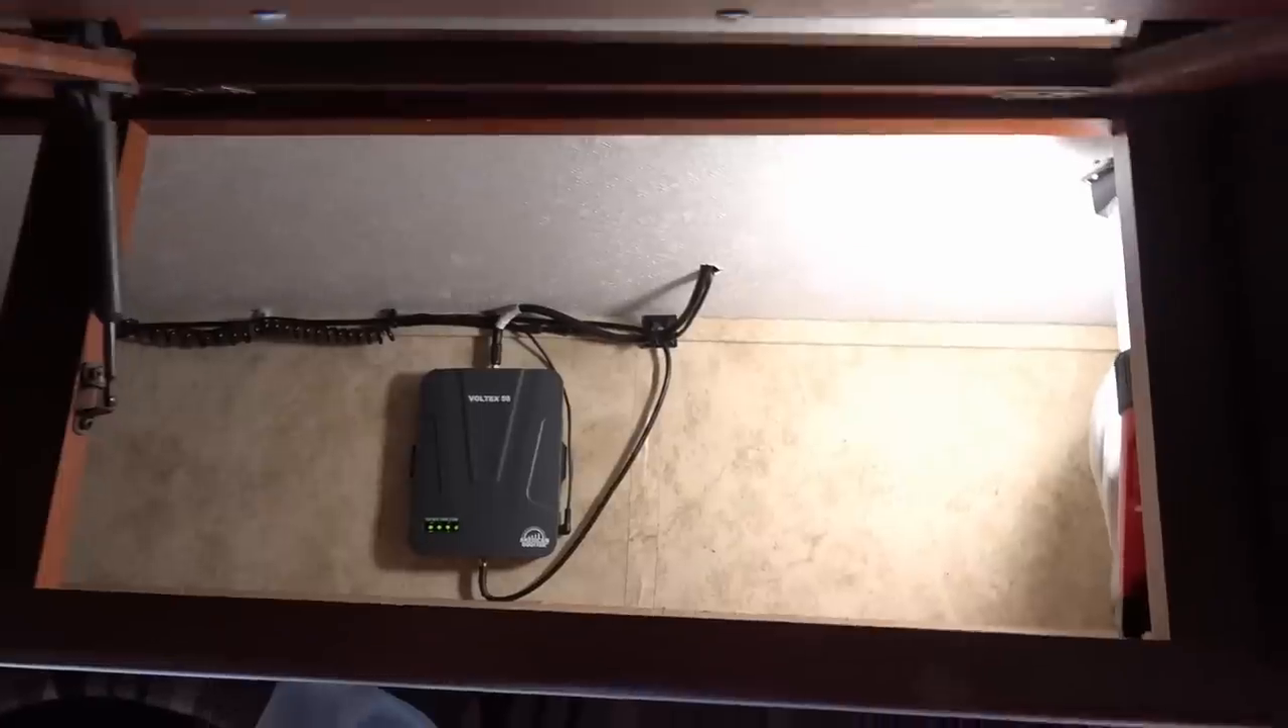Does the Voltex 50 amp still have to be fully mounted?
No.